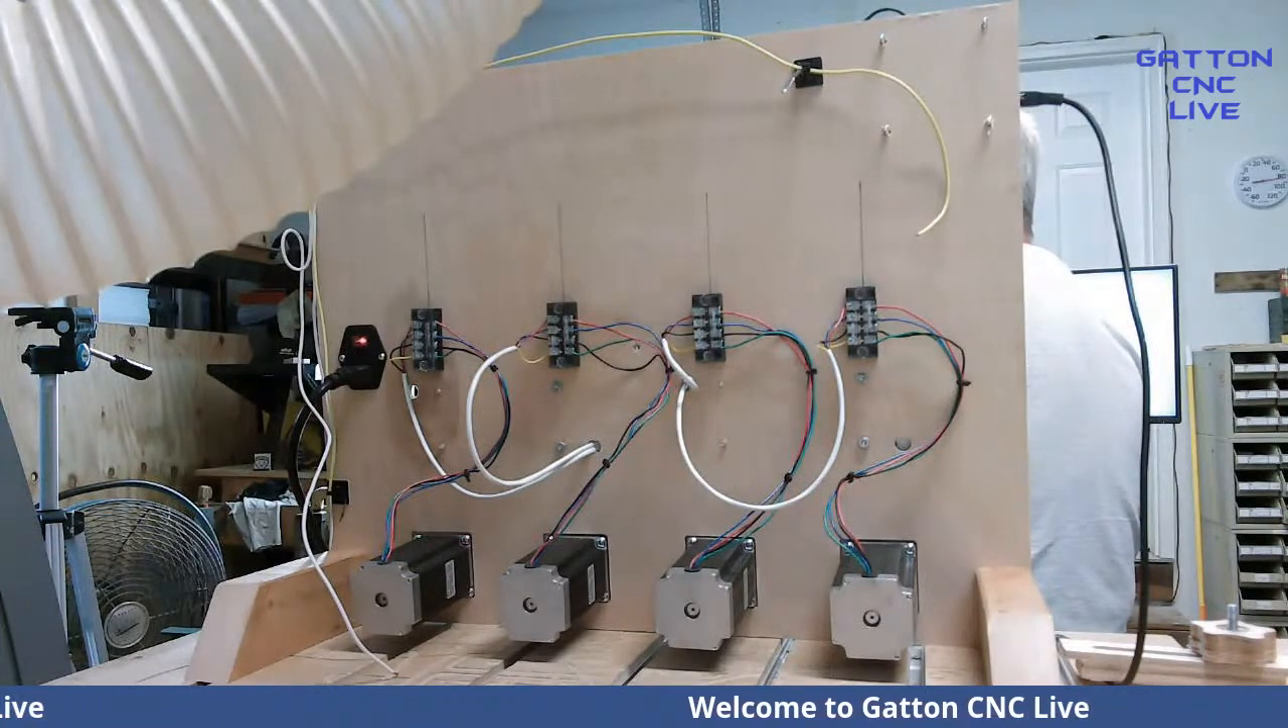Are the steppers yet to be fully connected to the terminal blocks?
No.